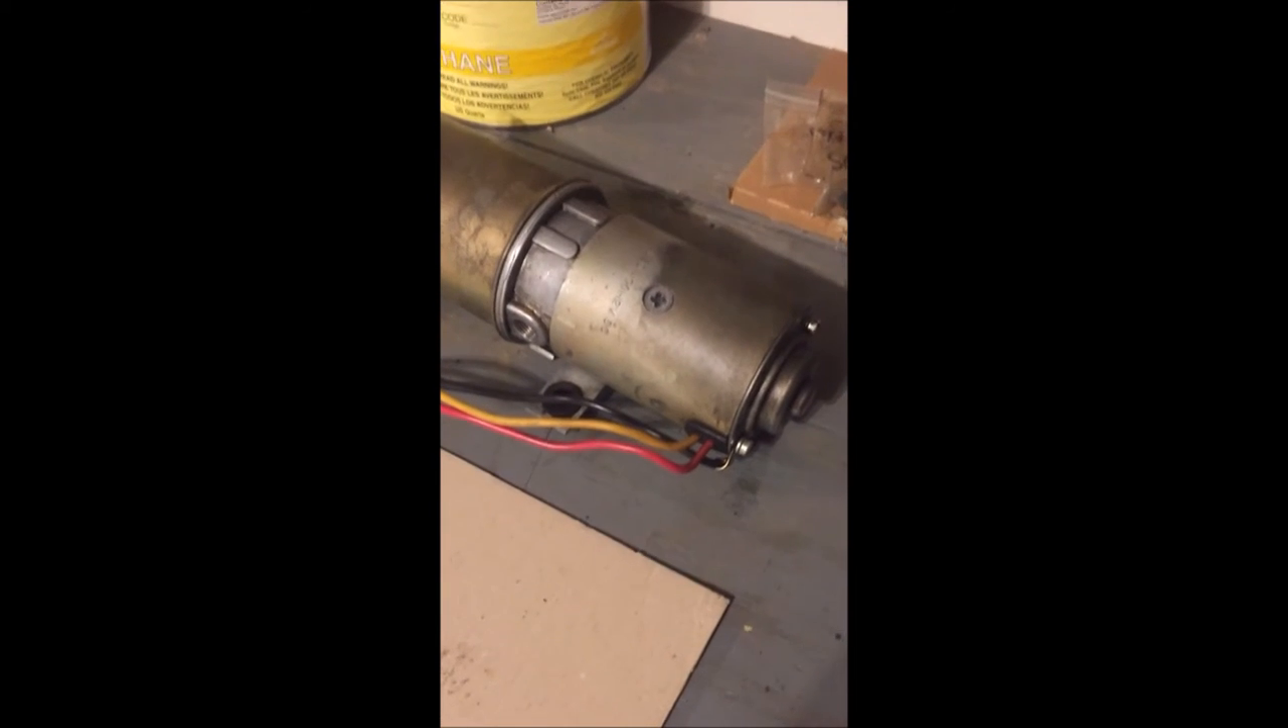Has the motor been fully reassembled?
Yes.